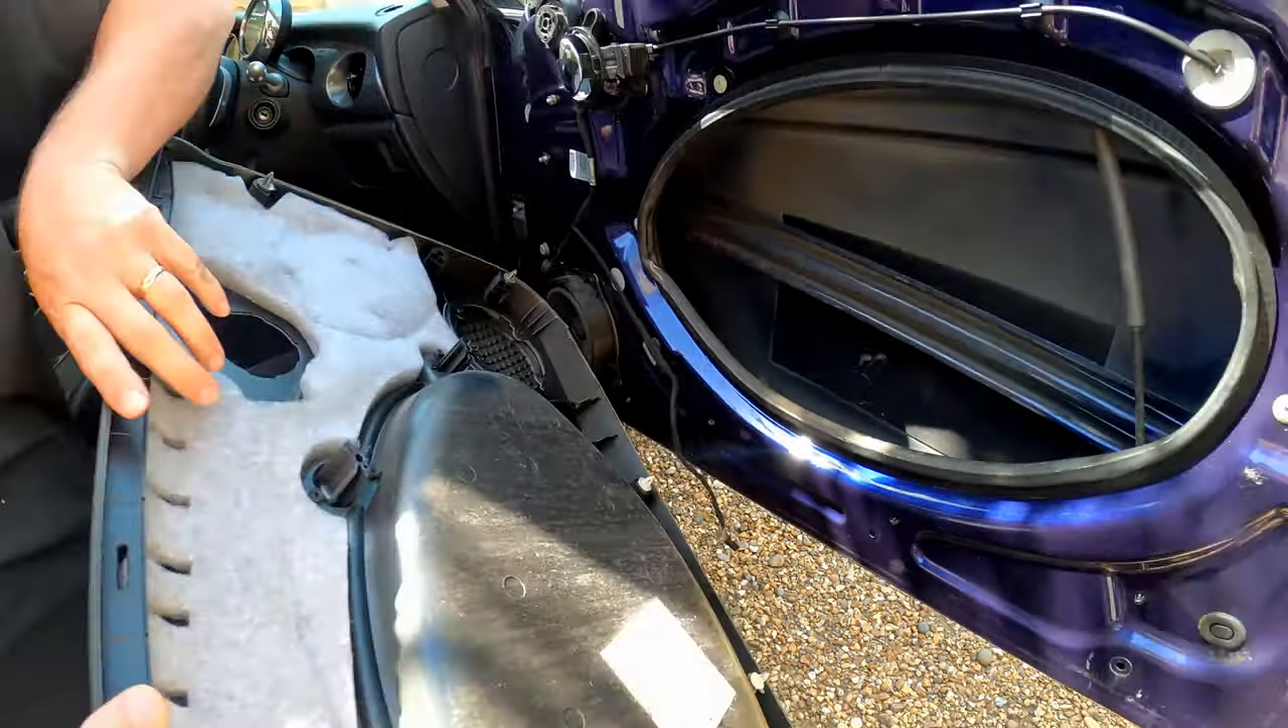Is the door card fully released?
Yes.